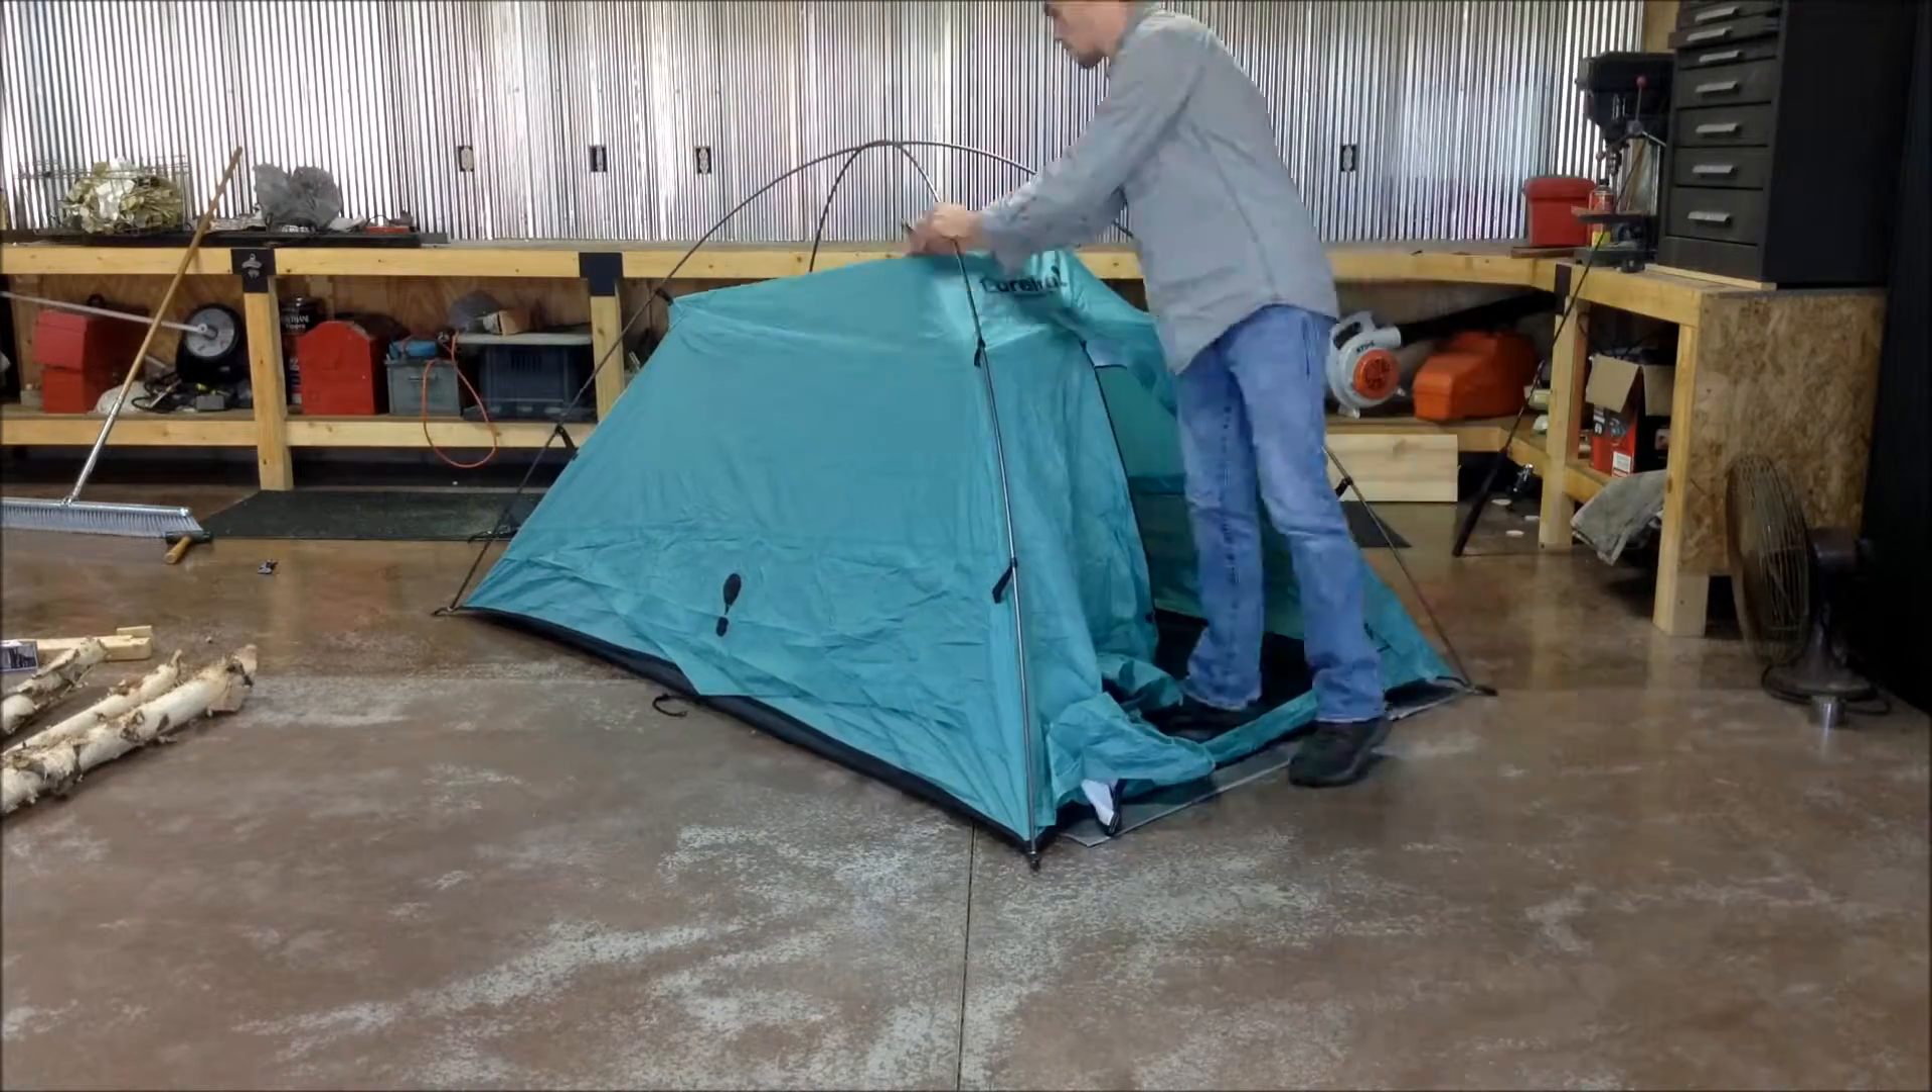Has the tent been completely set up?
No.